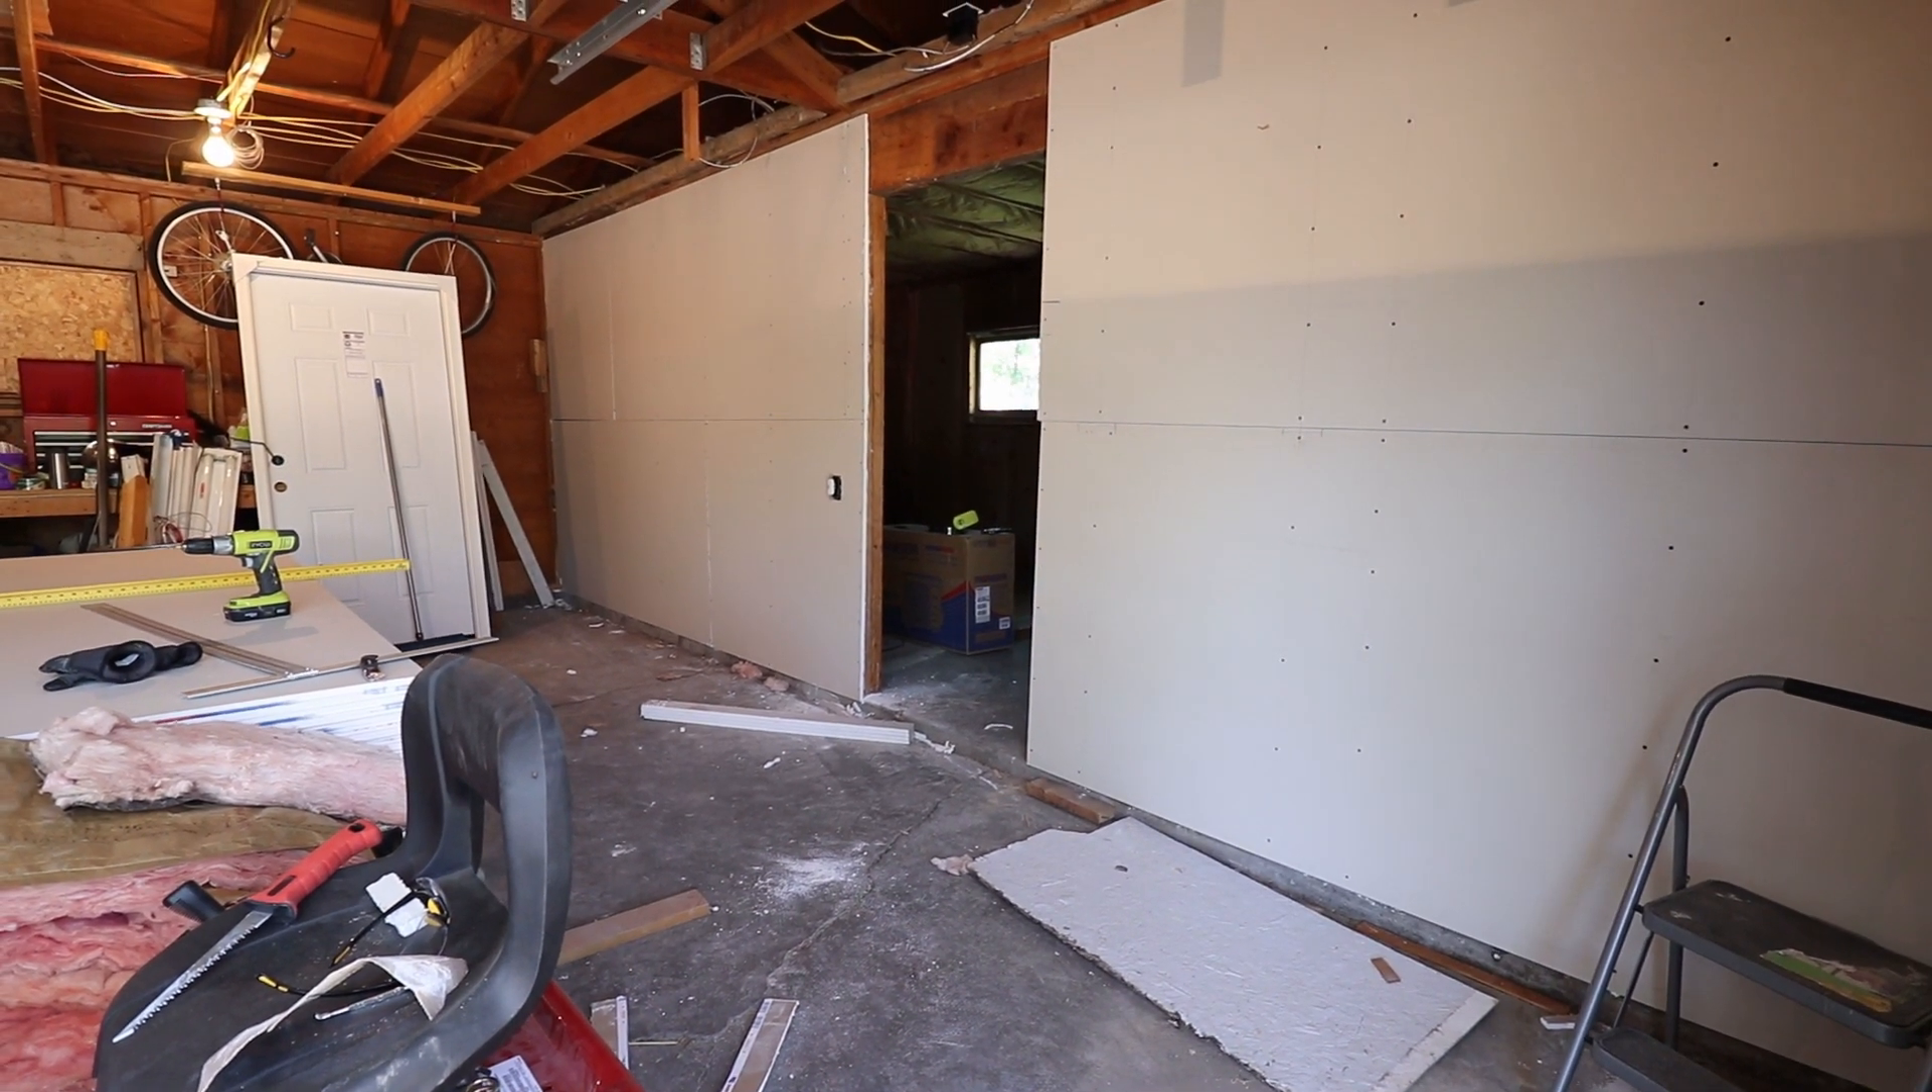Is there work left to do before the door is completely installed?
Yes.